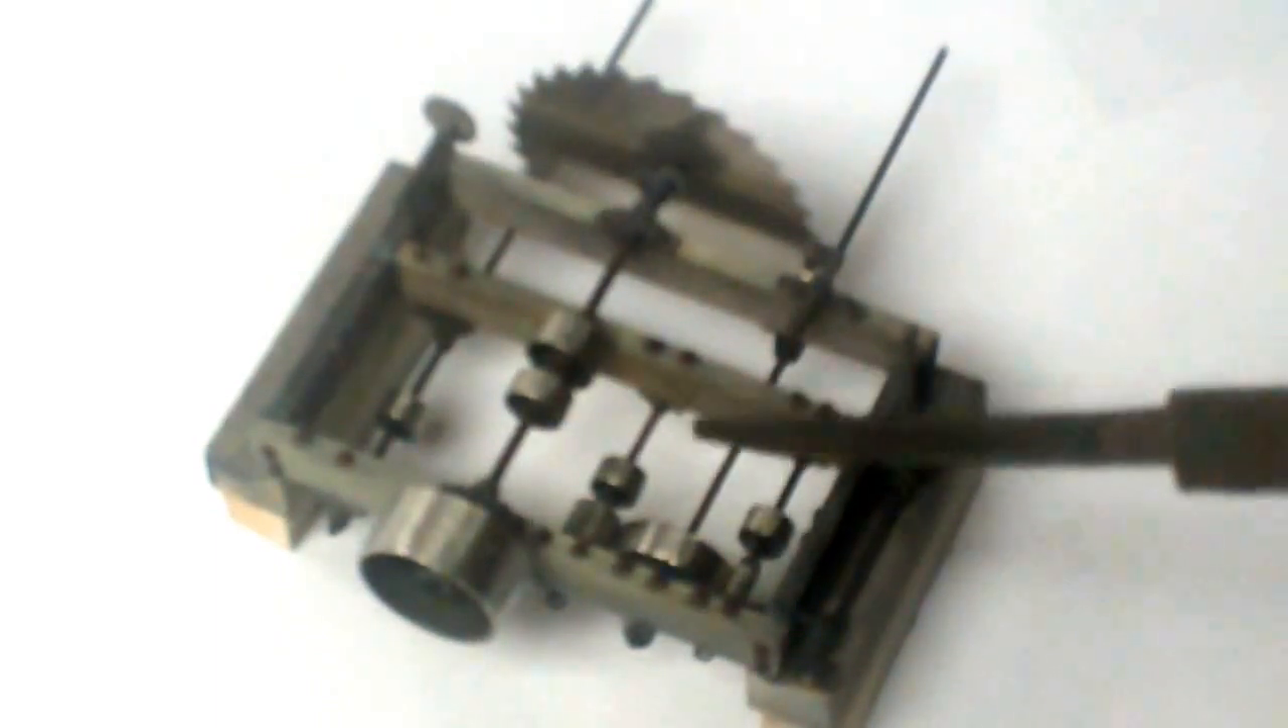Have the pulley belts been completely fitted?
No.